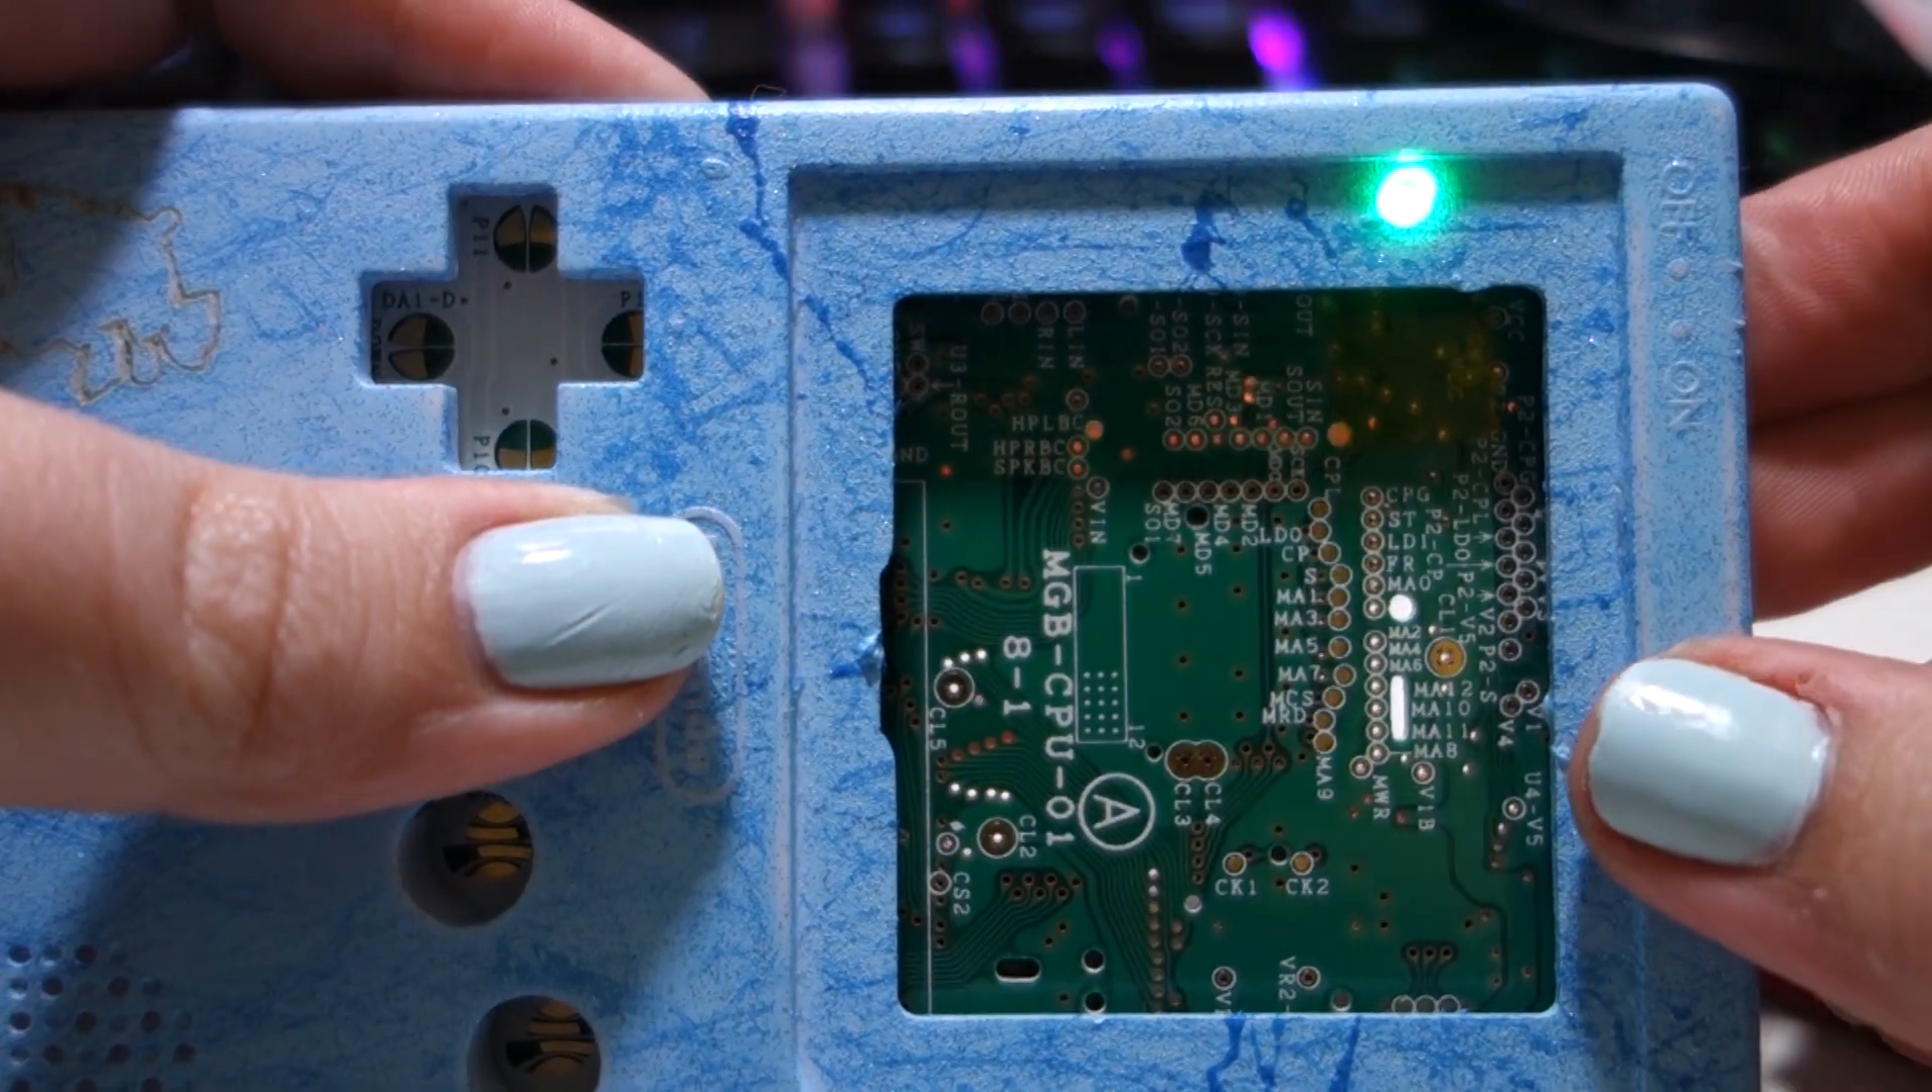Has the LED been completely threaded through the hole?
Yes.